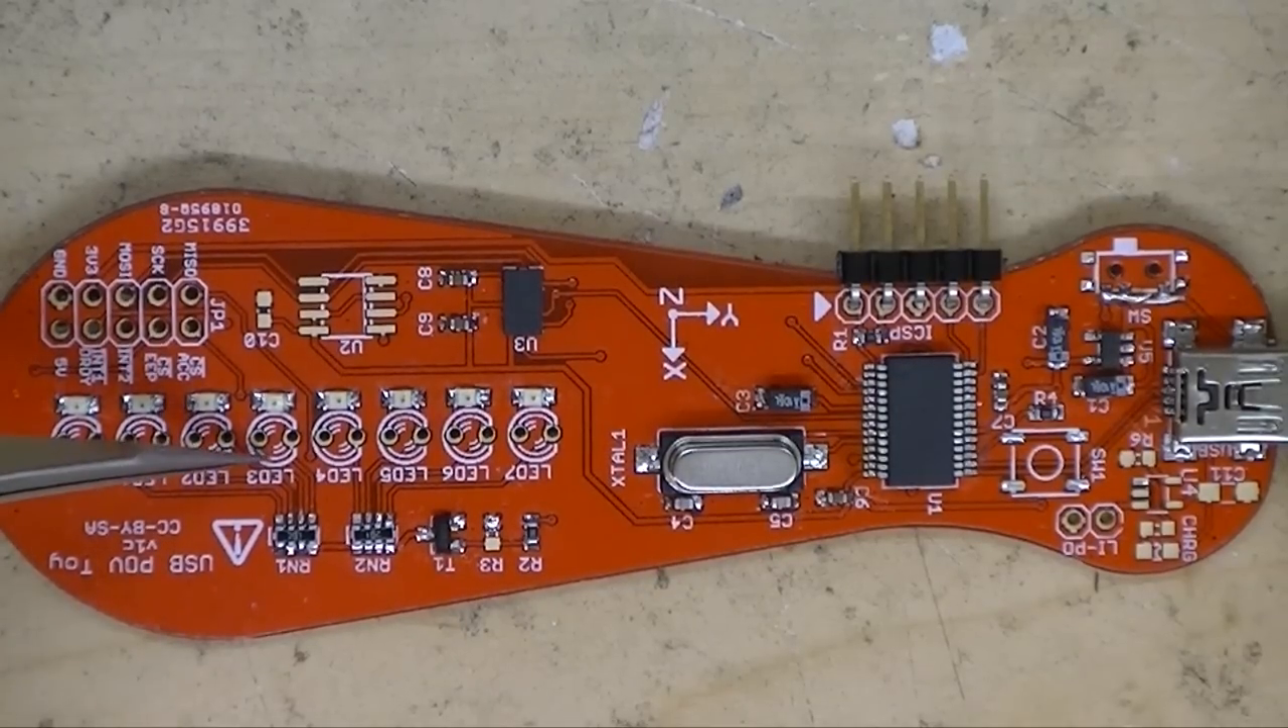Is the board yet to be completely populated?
Yes.